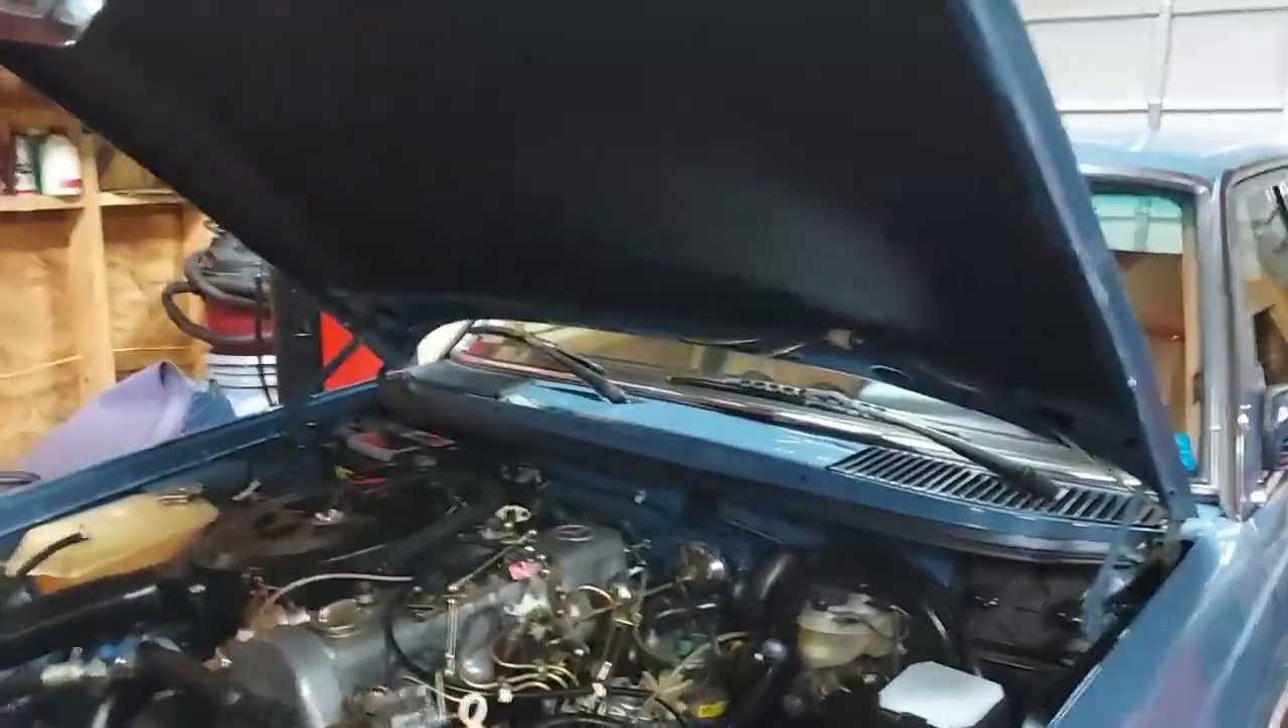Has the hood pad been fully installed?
Yes.